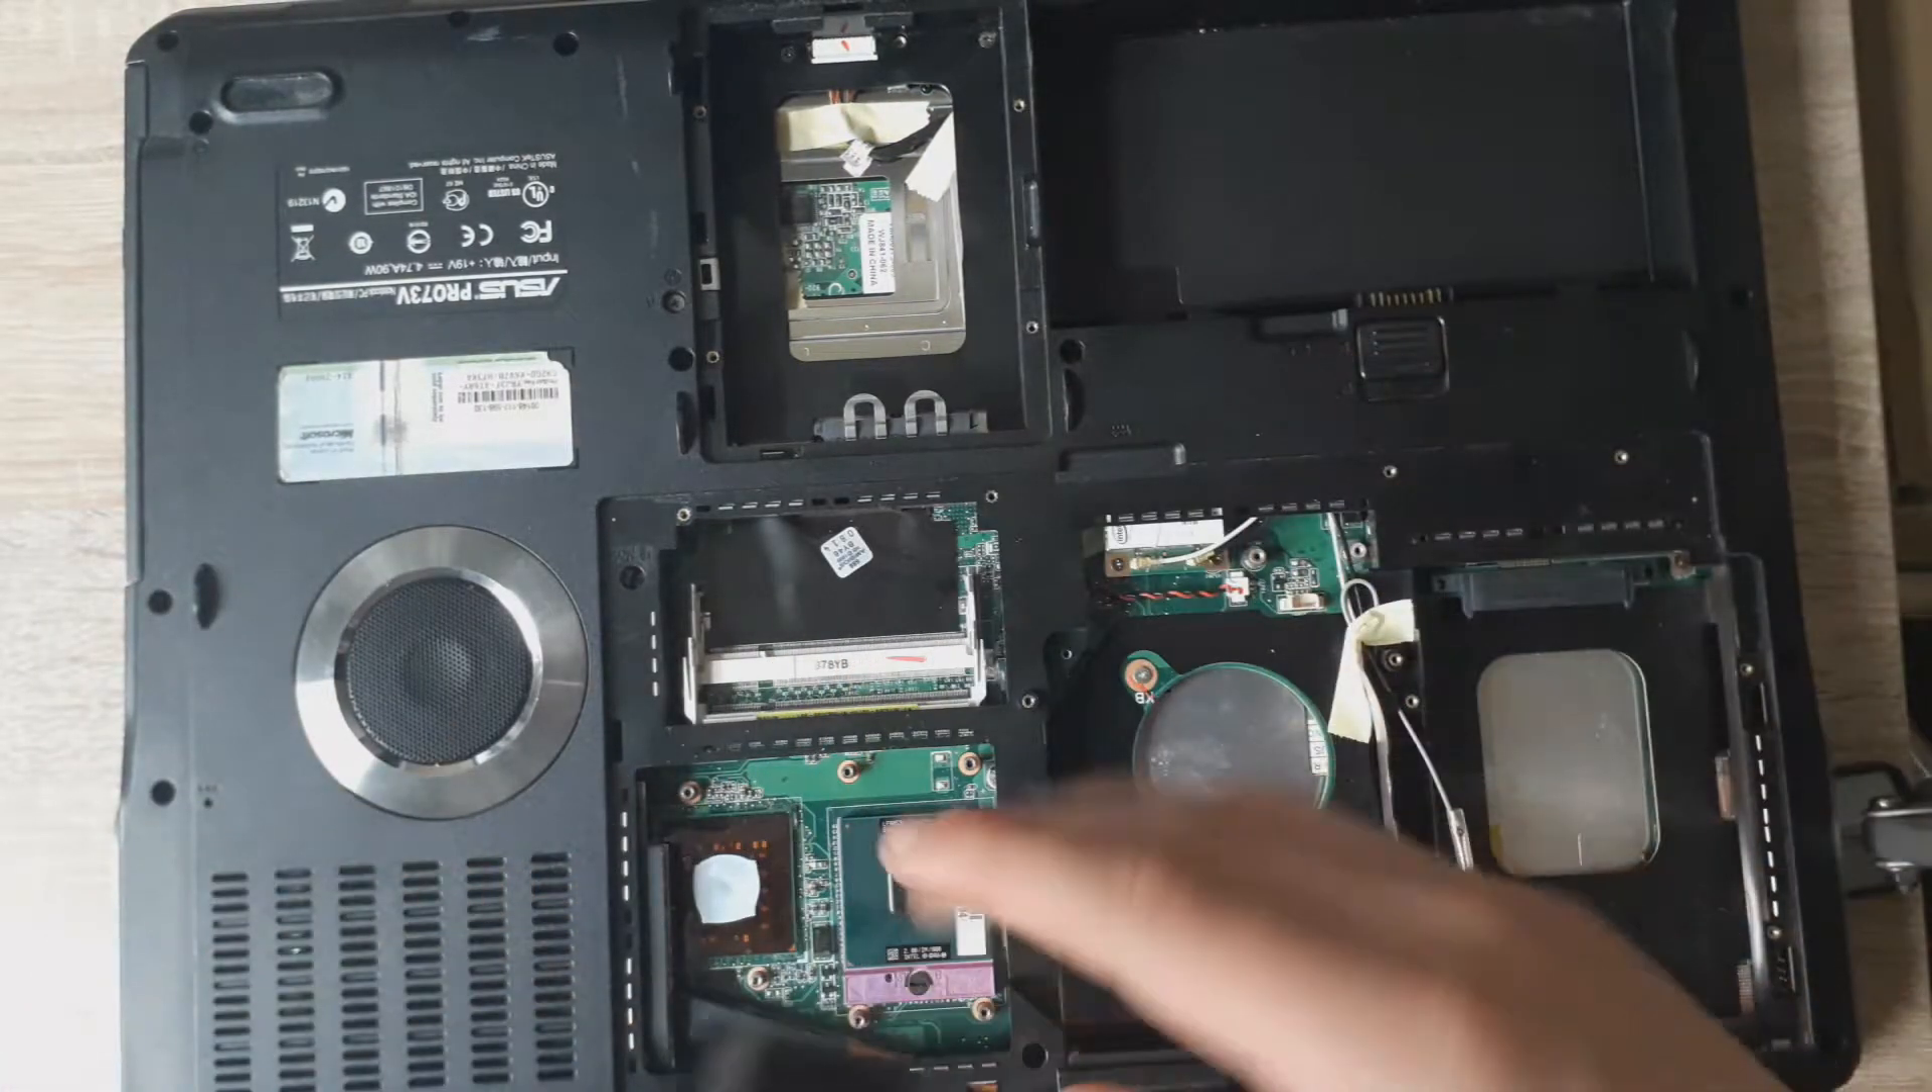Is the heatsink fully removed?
Yes.